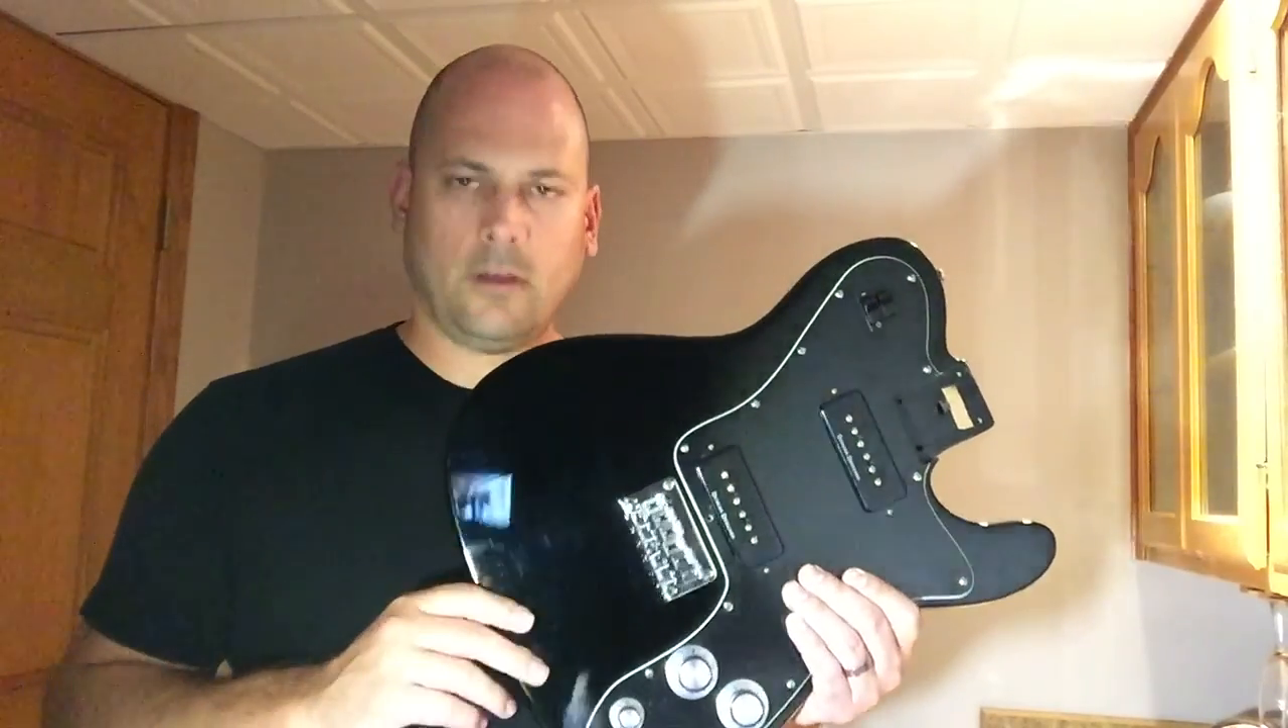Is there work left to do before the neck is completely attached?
Yes.